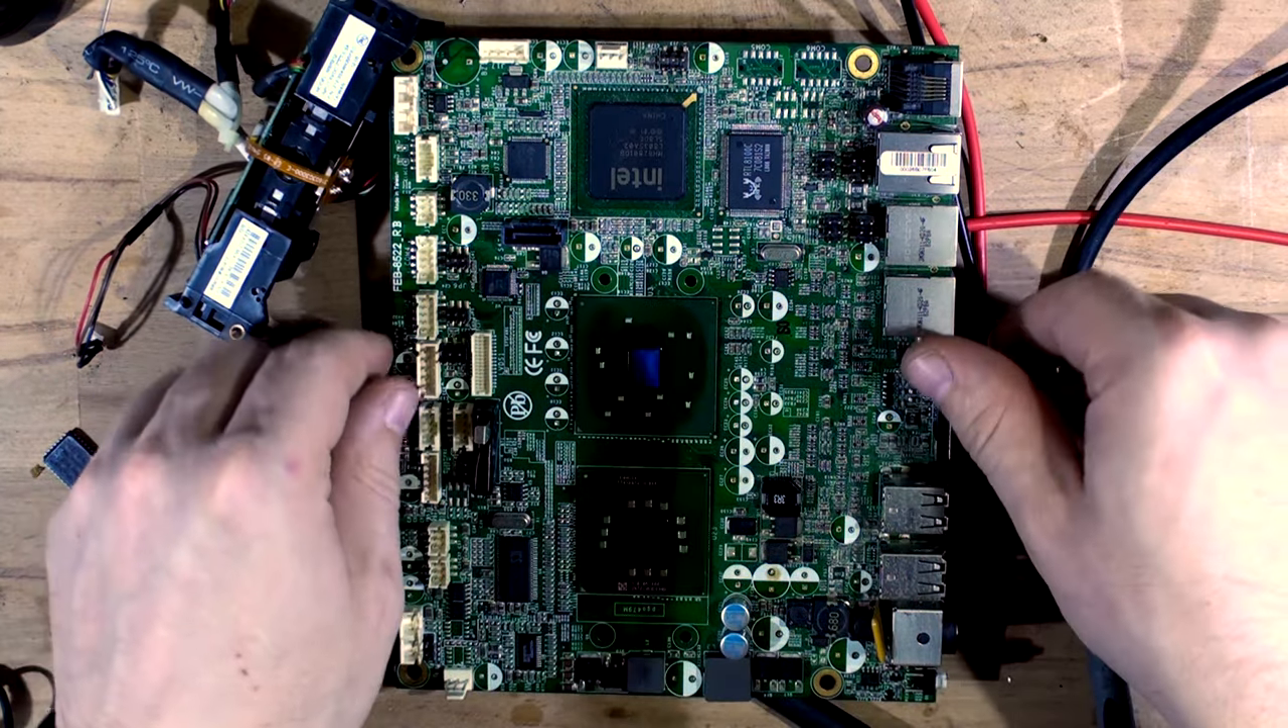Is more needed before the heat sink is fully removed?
No.